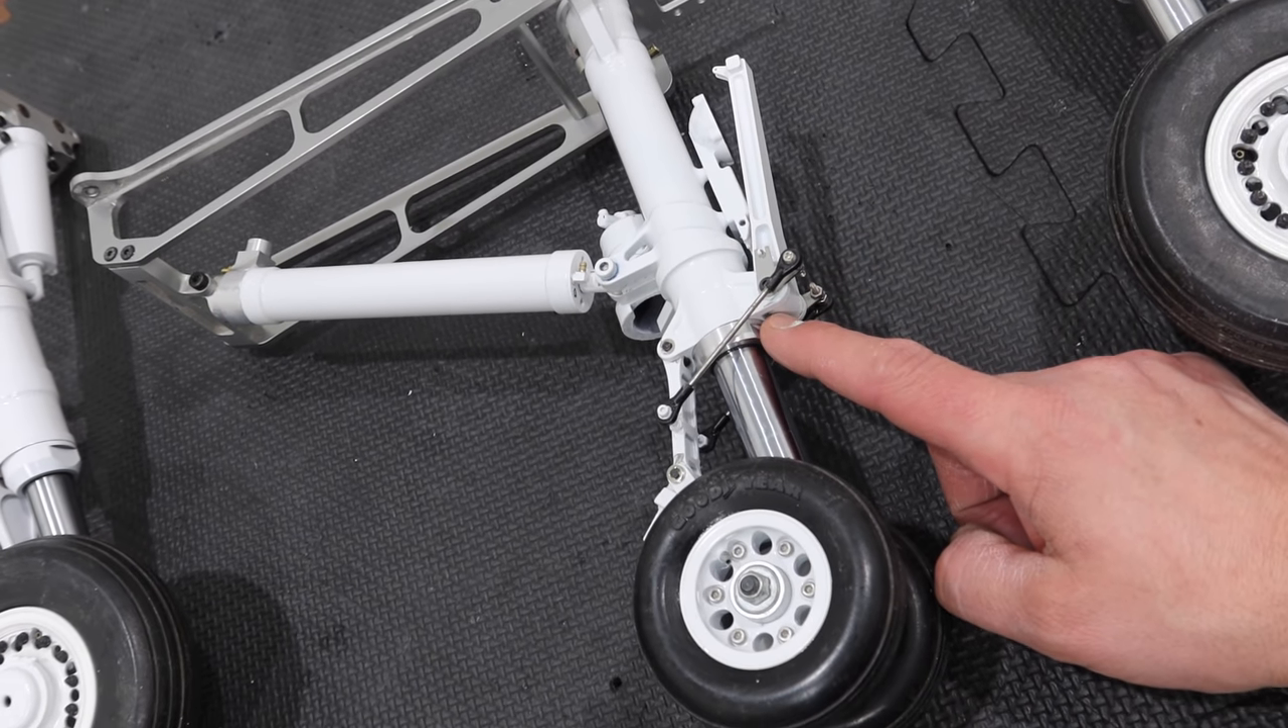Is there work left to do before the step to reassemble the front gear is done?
No.